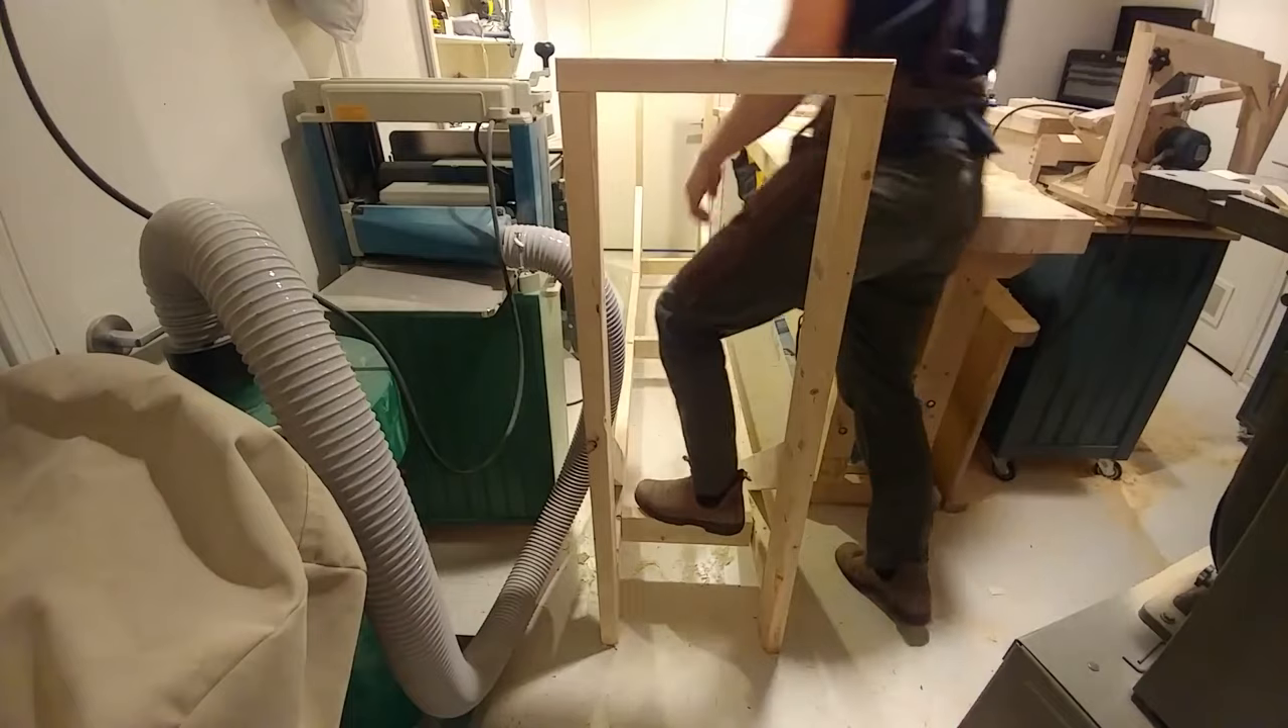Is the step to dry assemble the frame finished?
Yes.